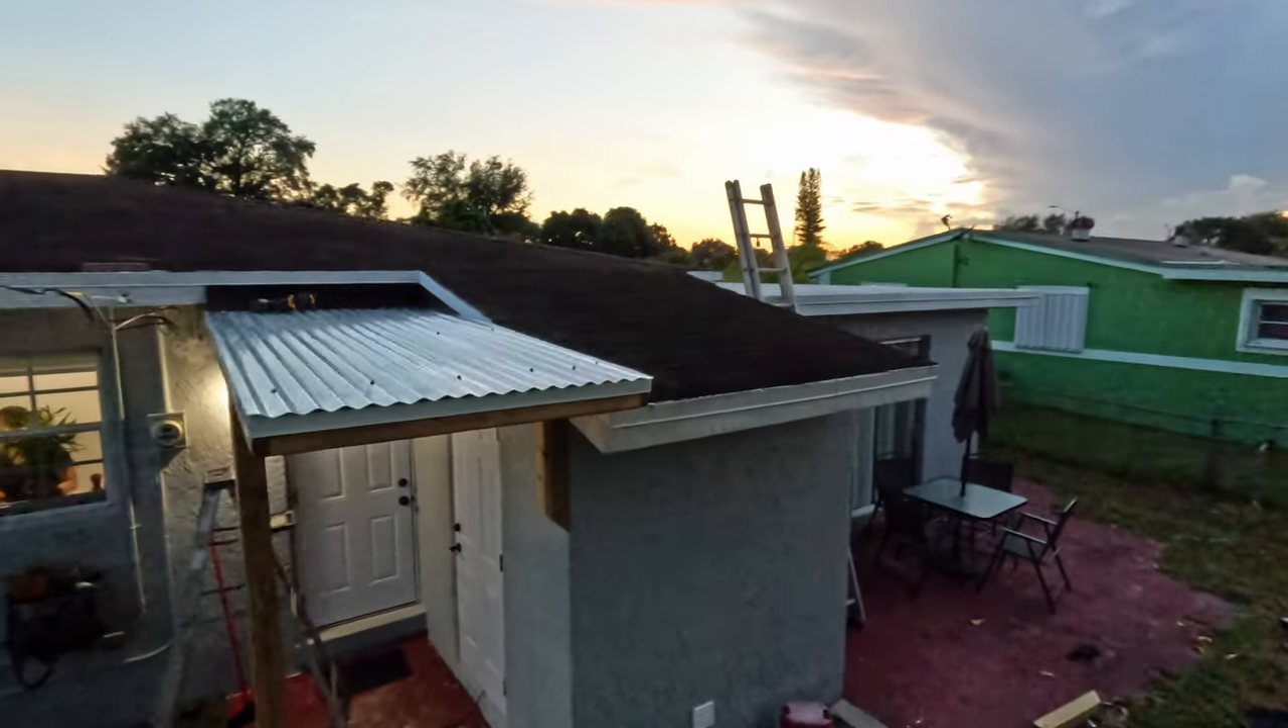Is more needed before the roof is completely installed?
No.